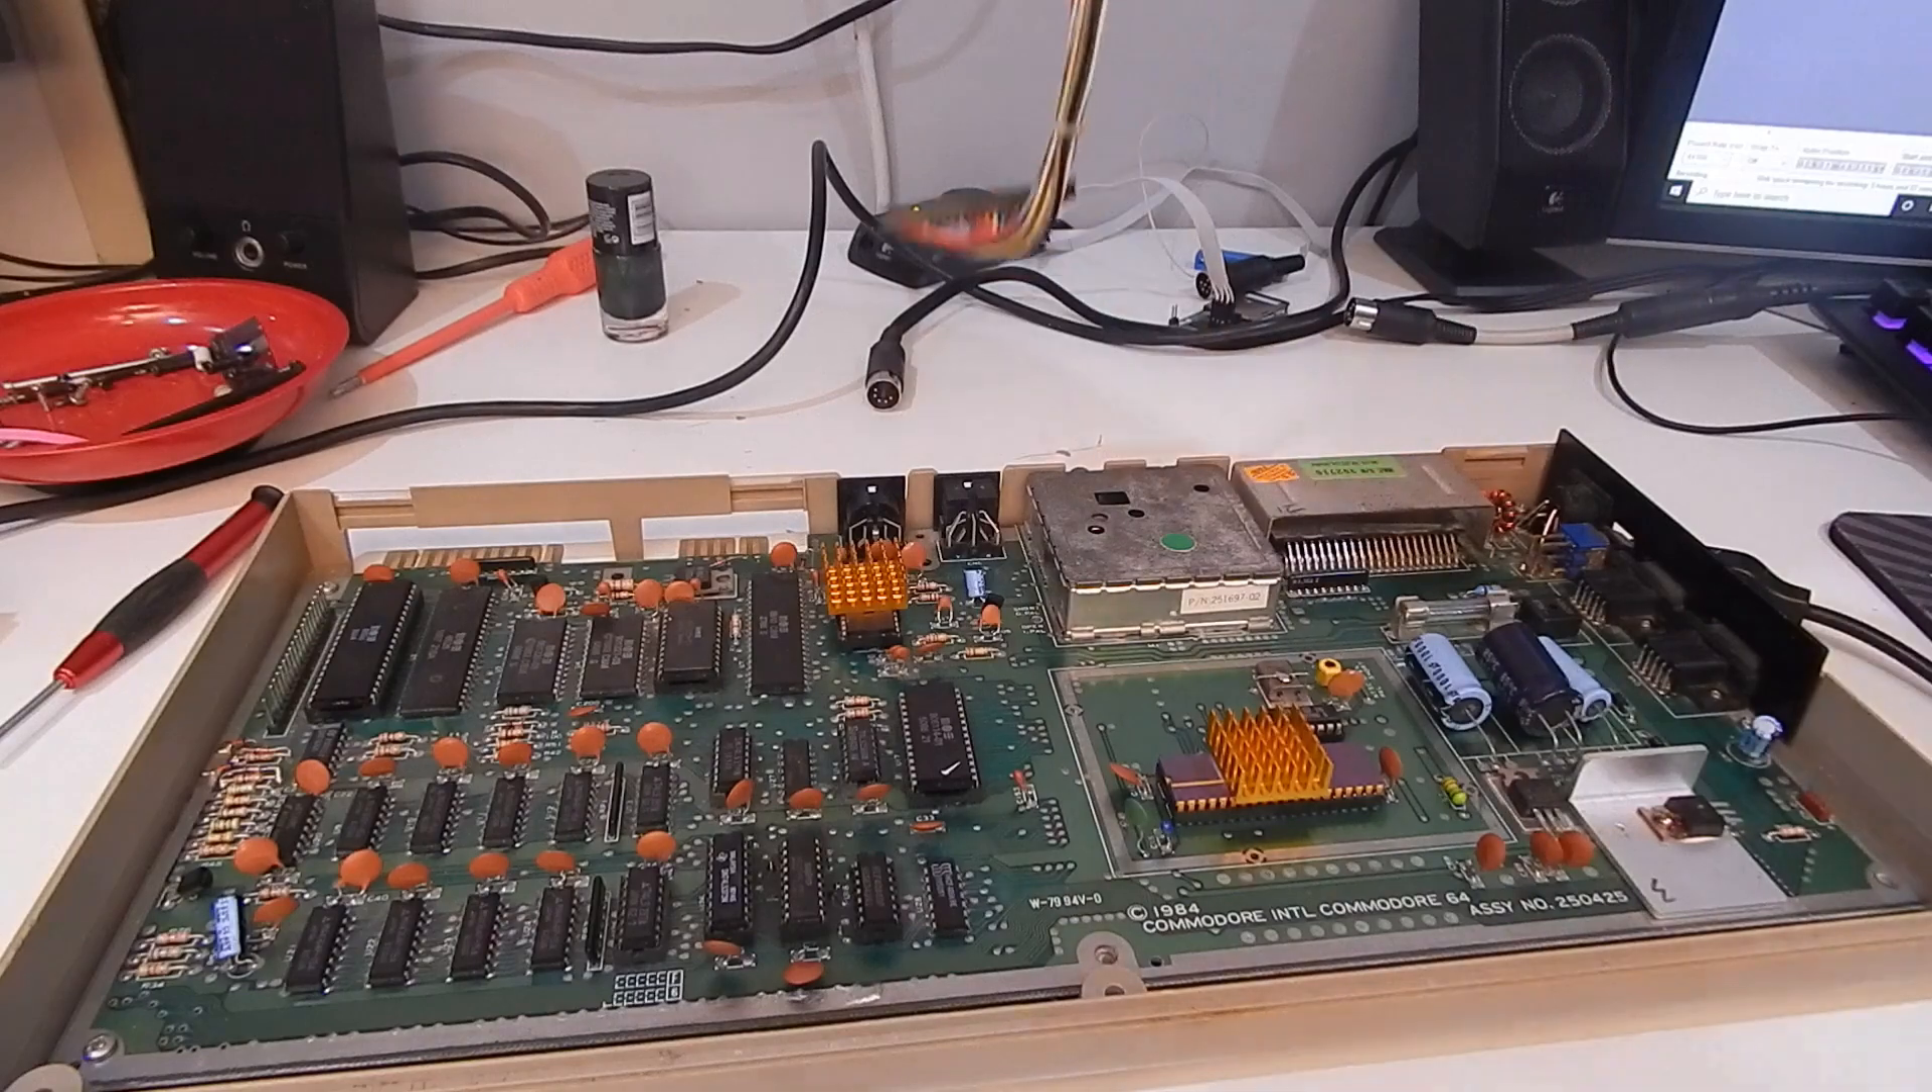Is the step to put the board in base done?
Yes.